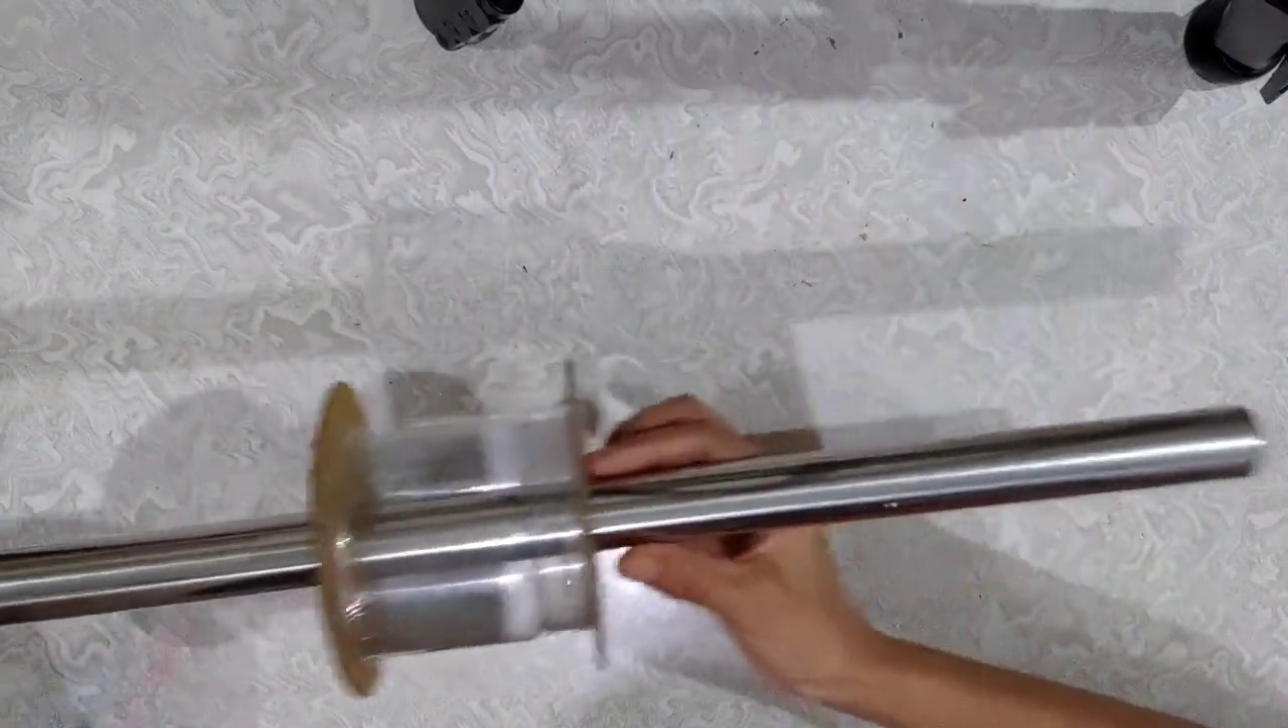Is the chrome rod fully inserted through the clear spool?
Yes.